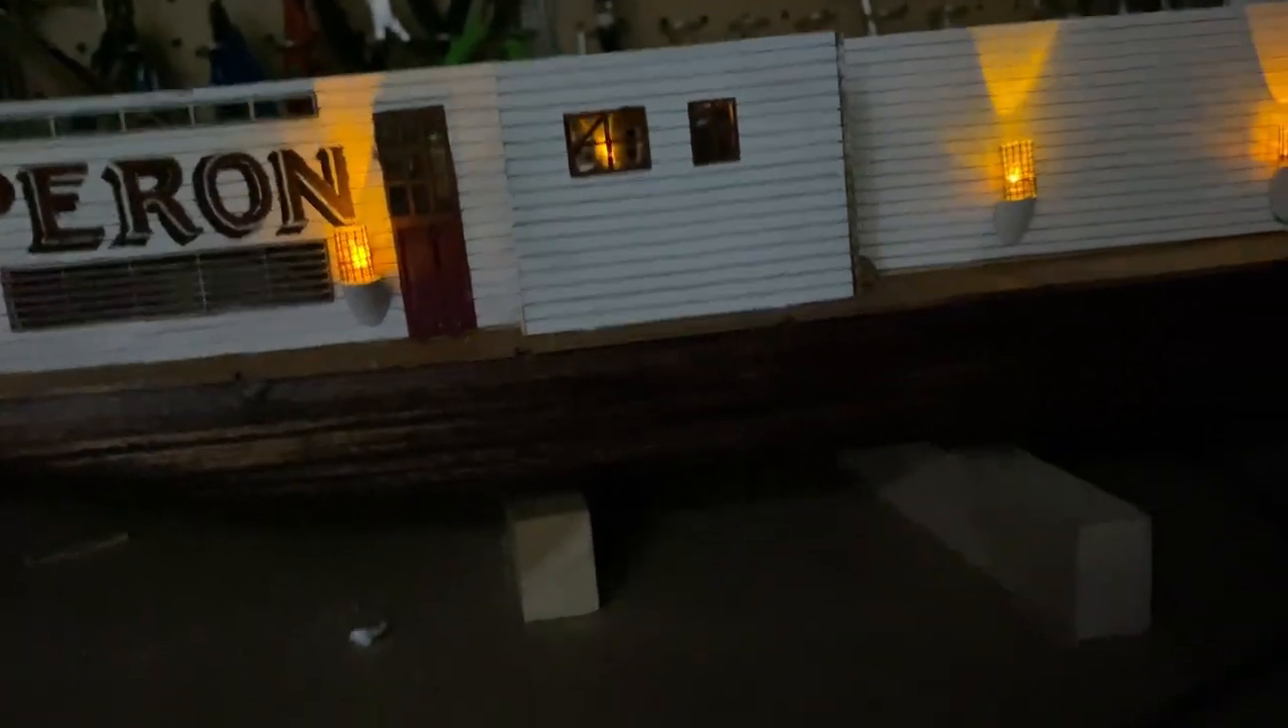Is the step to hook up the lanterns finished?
Yes.